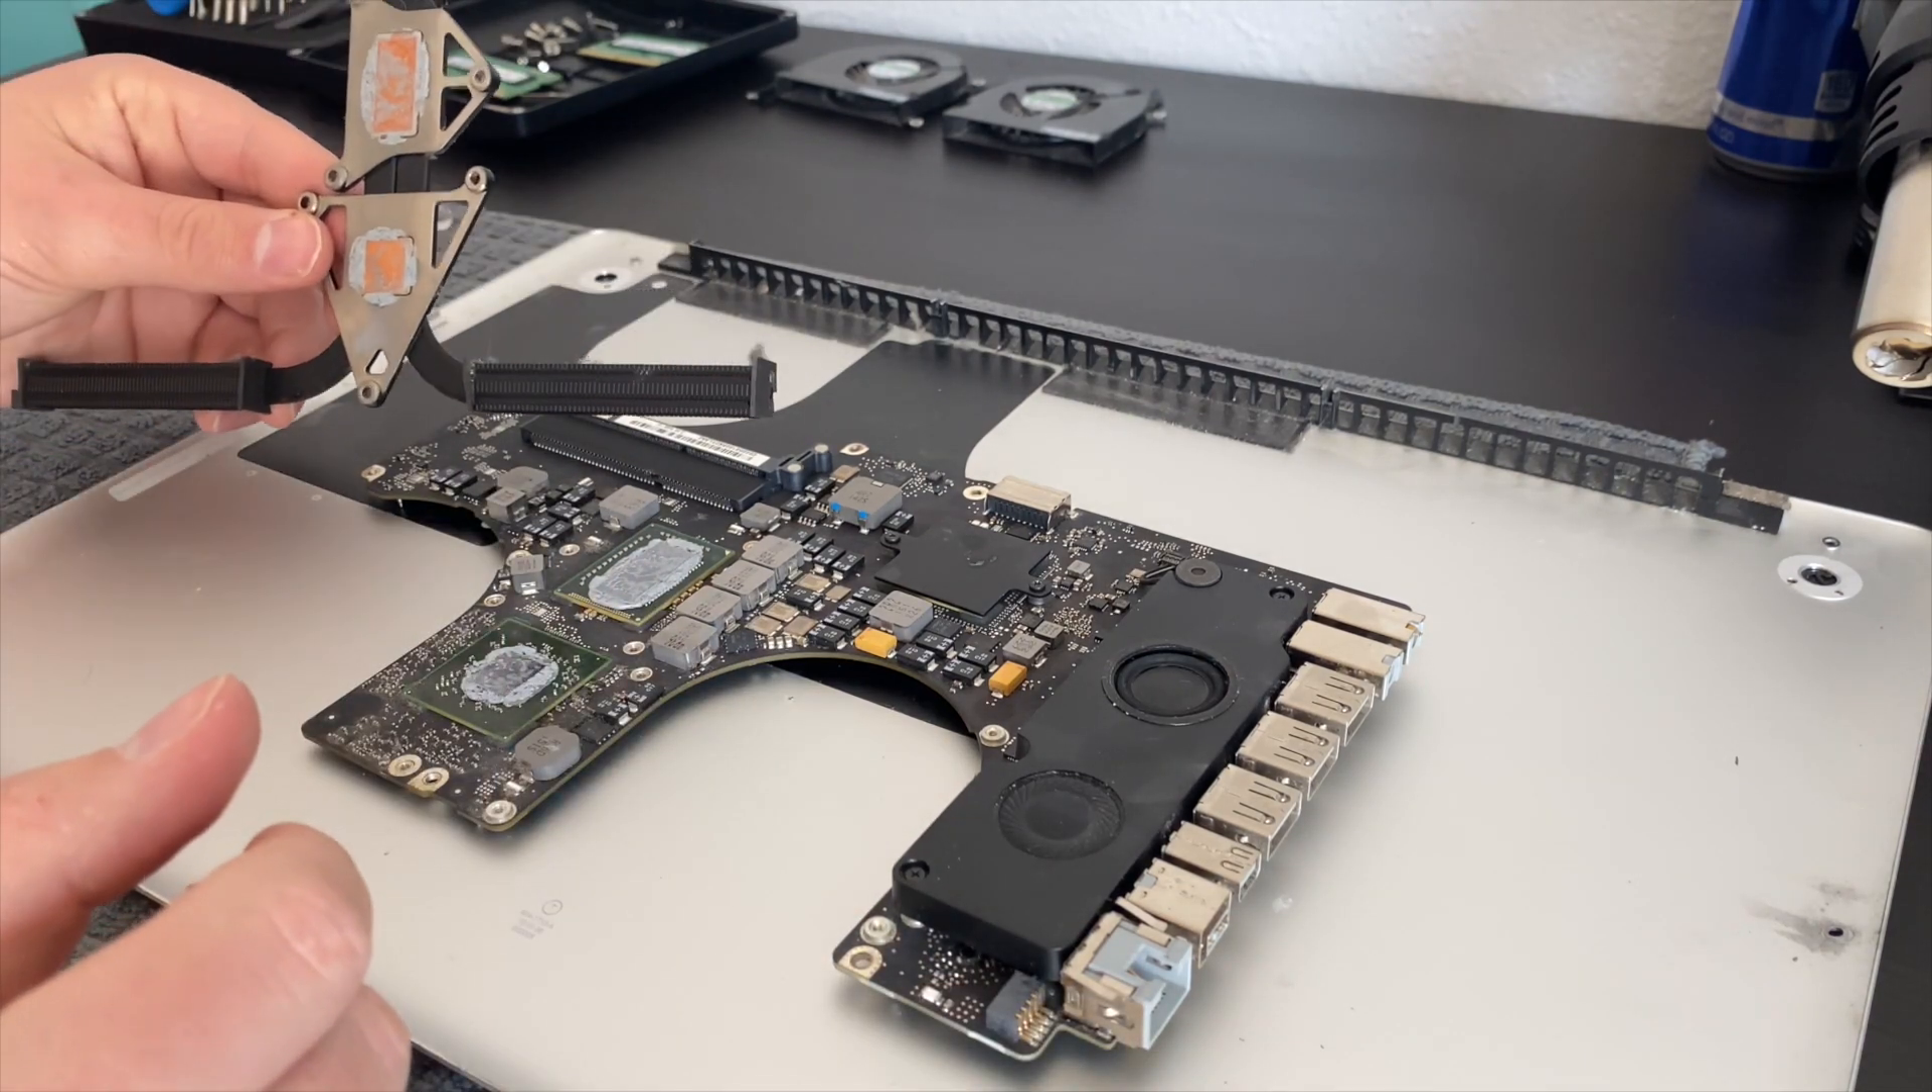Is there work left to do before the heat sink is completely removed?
No.